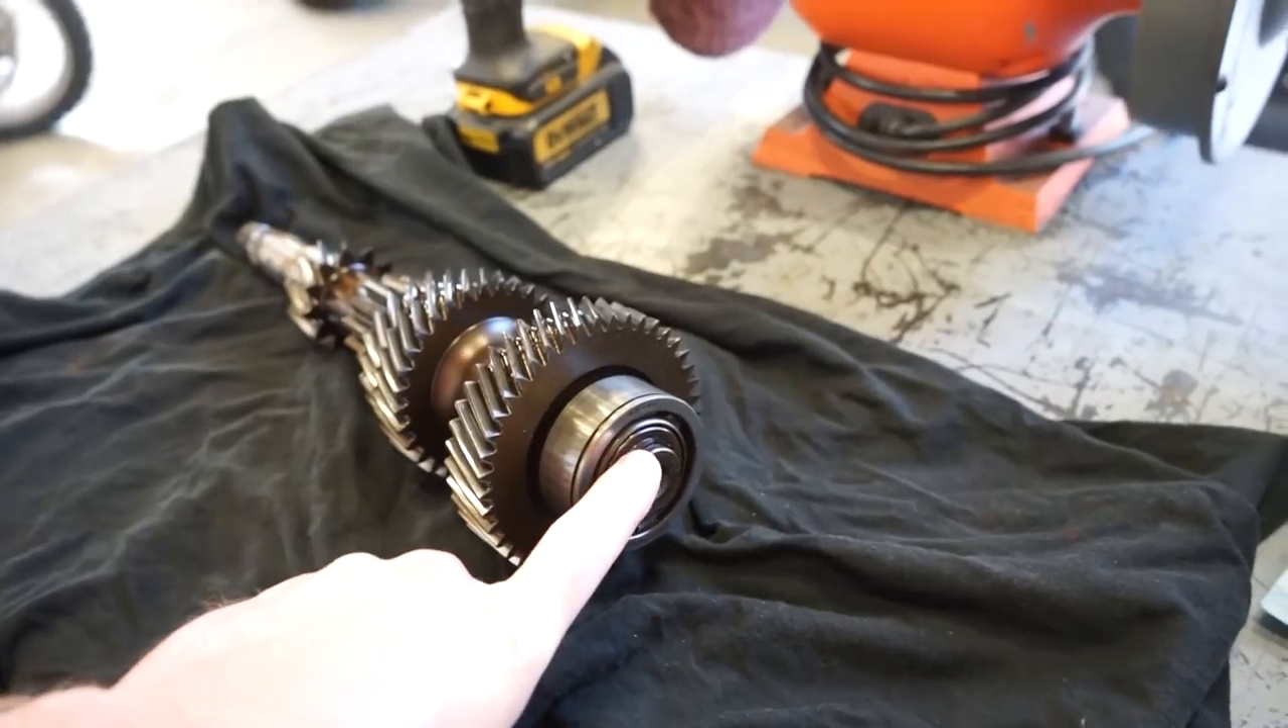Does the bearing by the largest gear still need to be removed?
Yes.